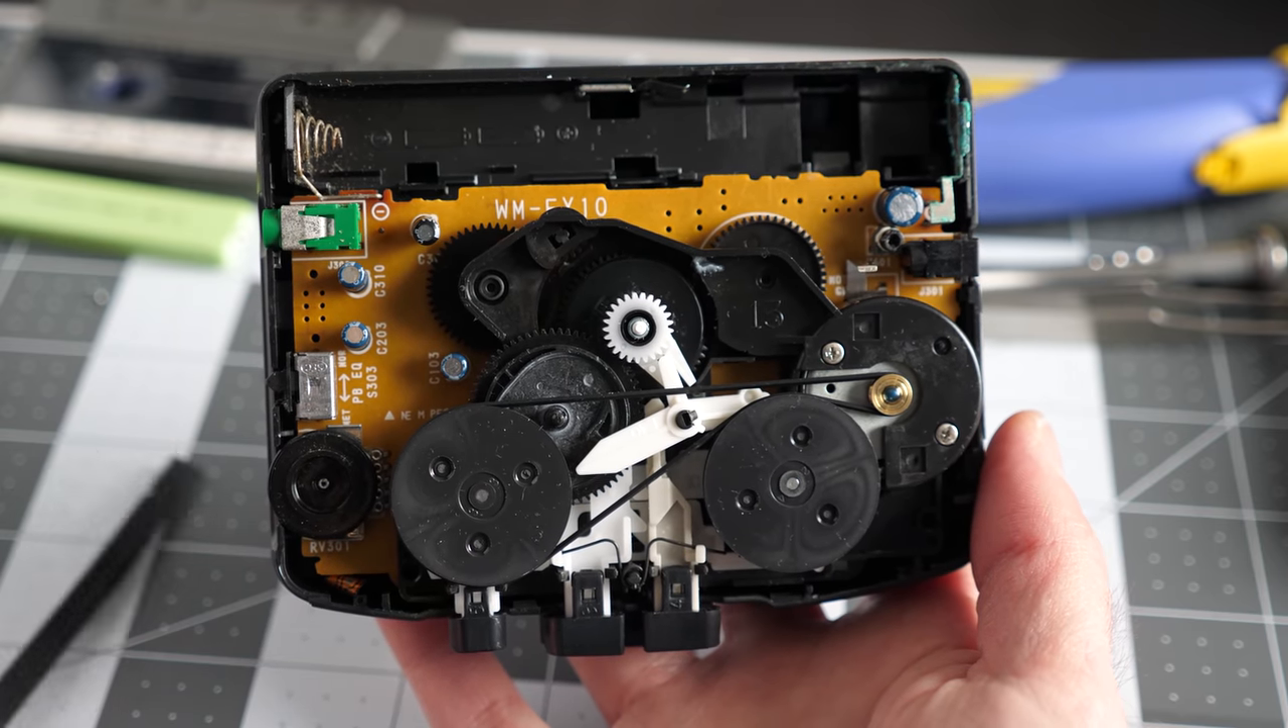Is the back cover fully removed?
Yes.